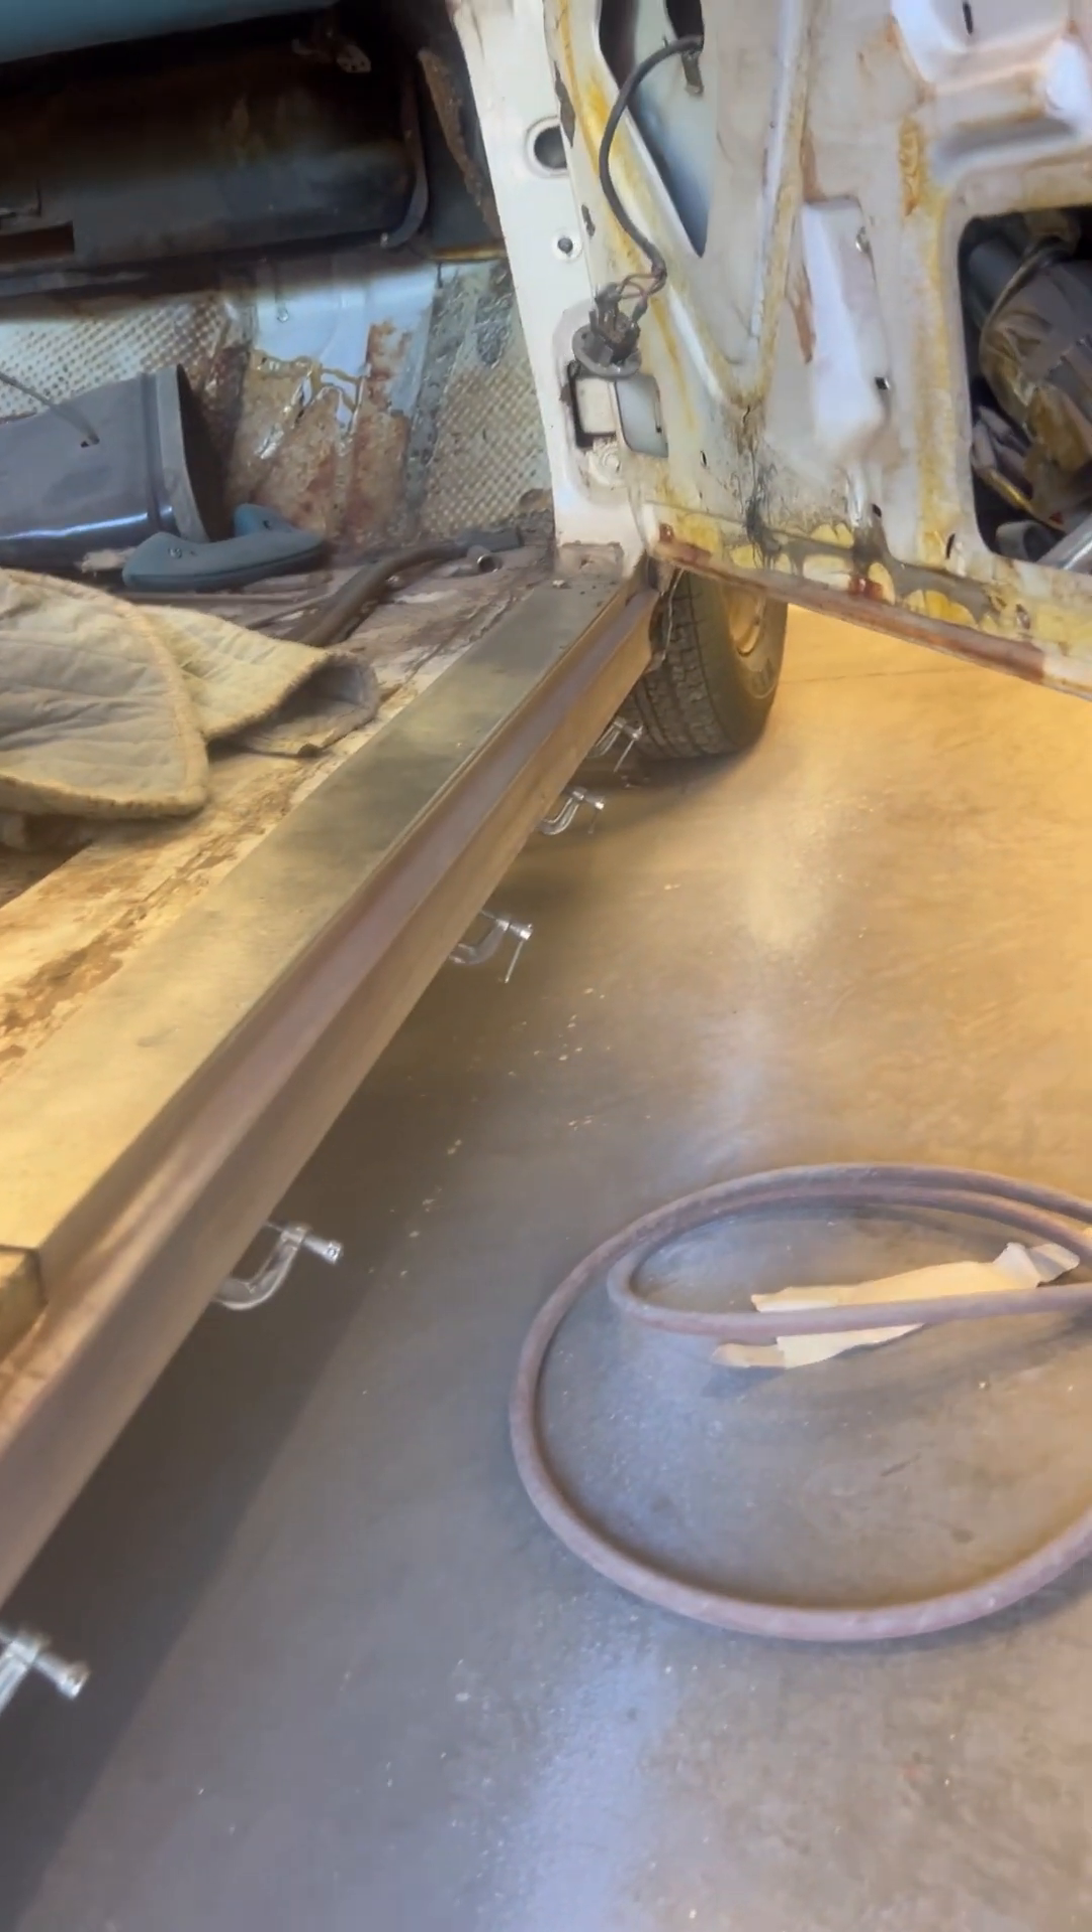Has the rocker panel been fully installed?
No.